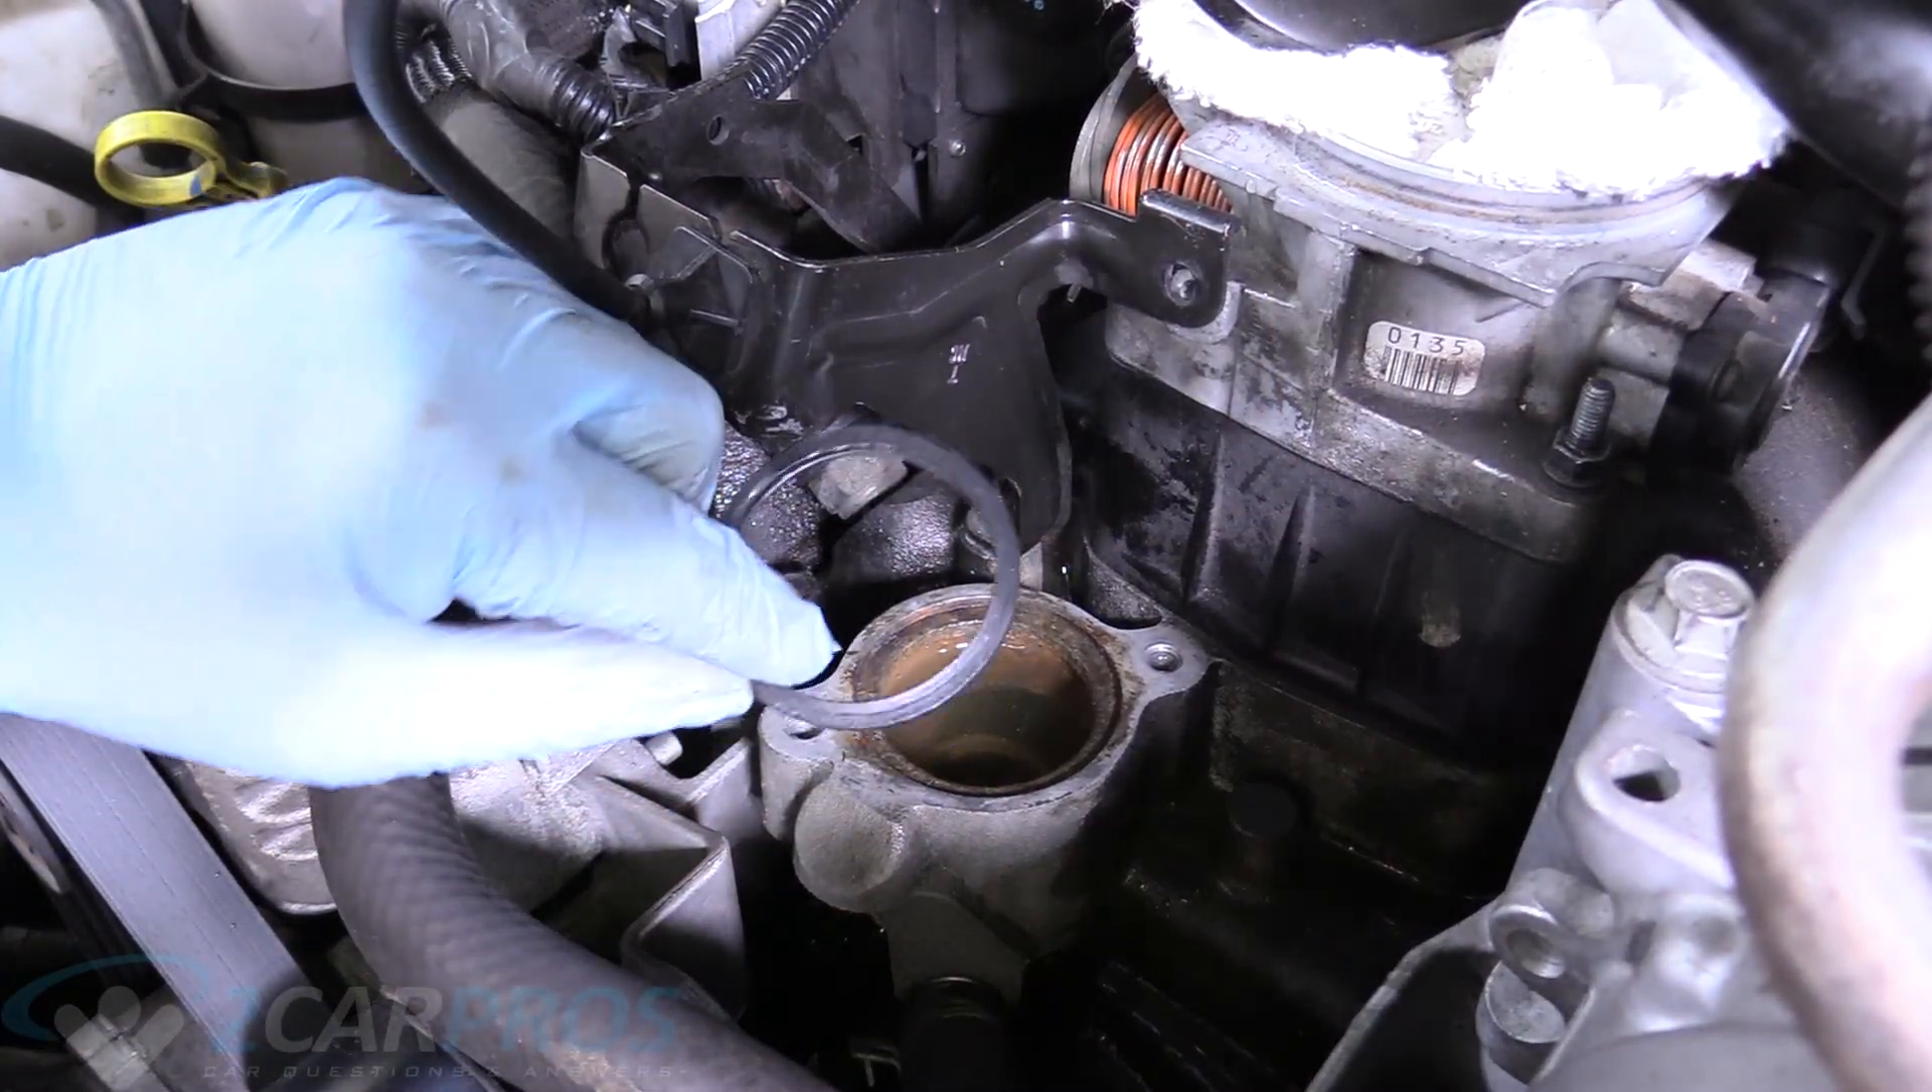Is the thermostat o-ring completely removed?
Yes.